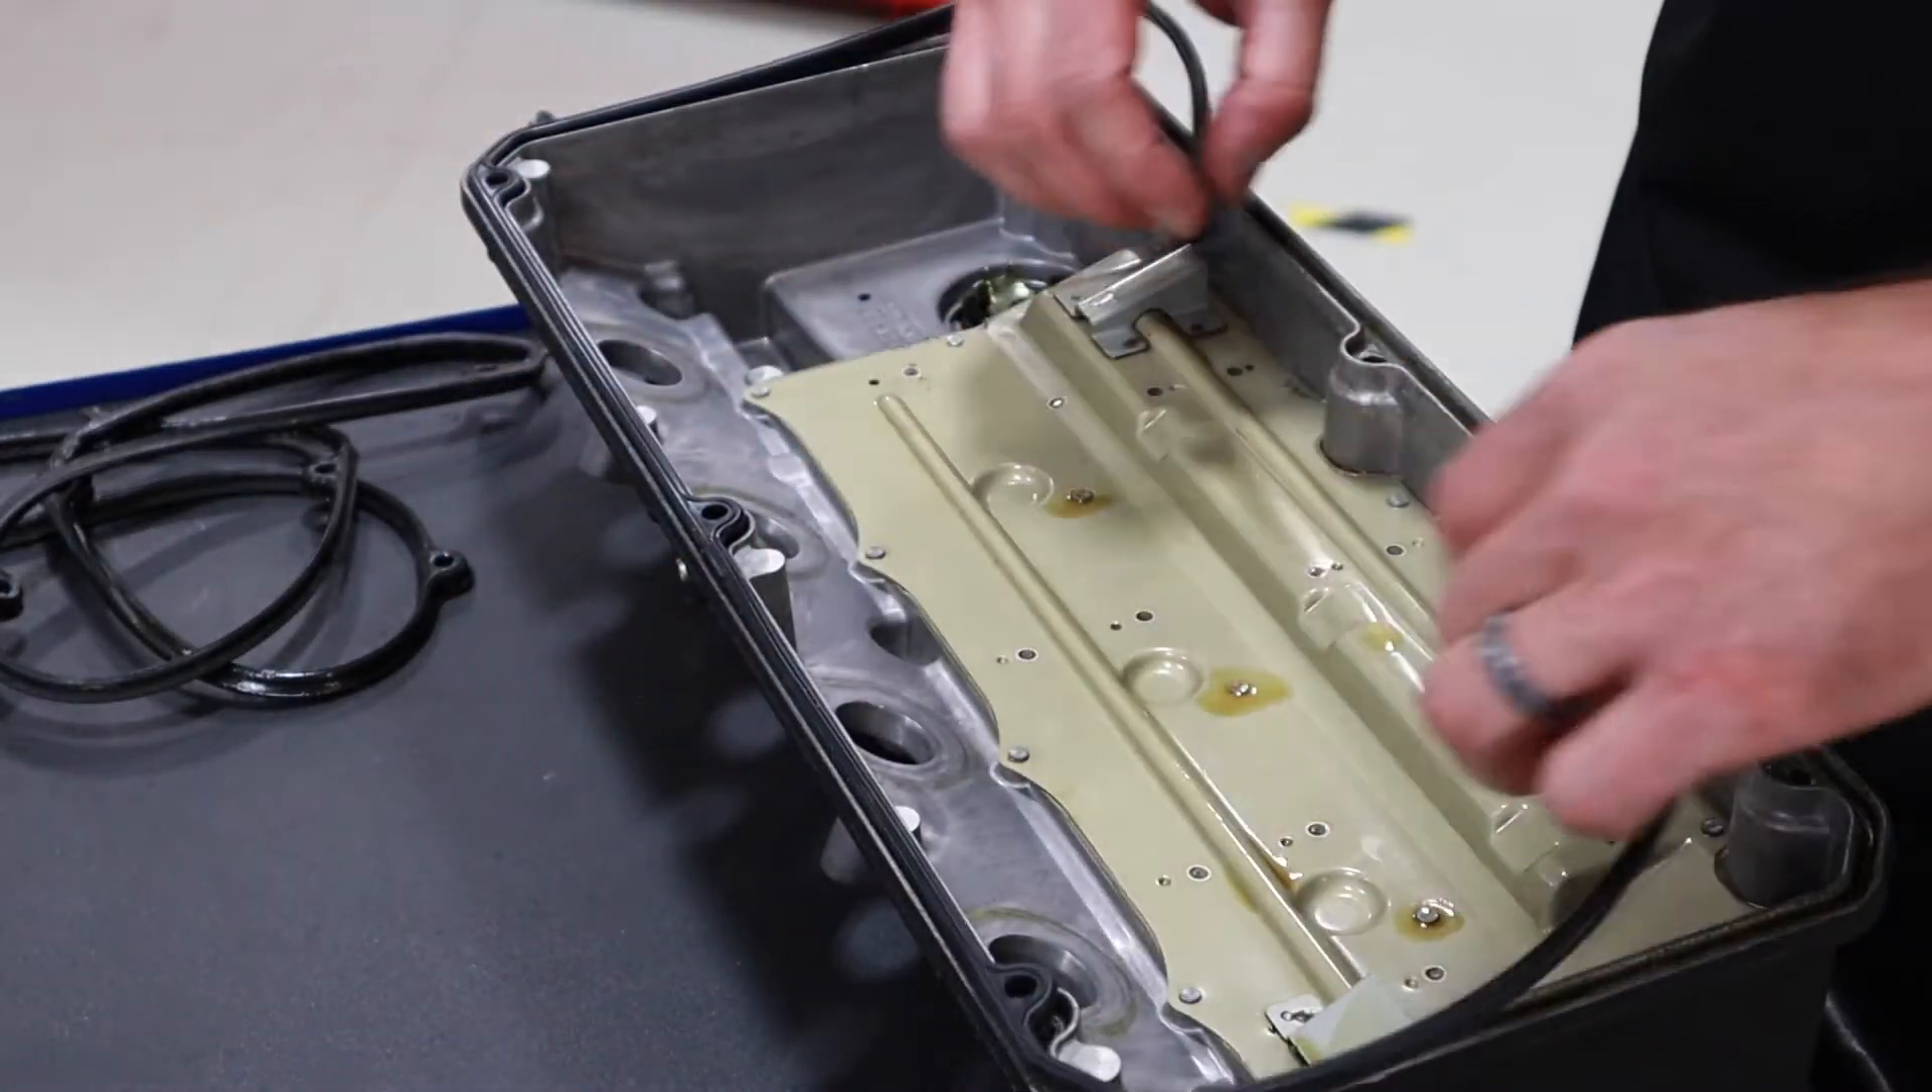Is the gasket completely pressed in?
No.